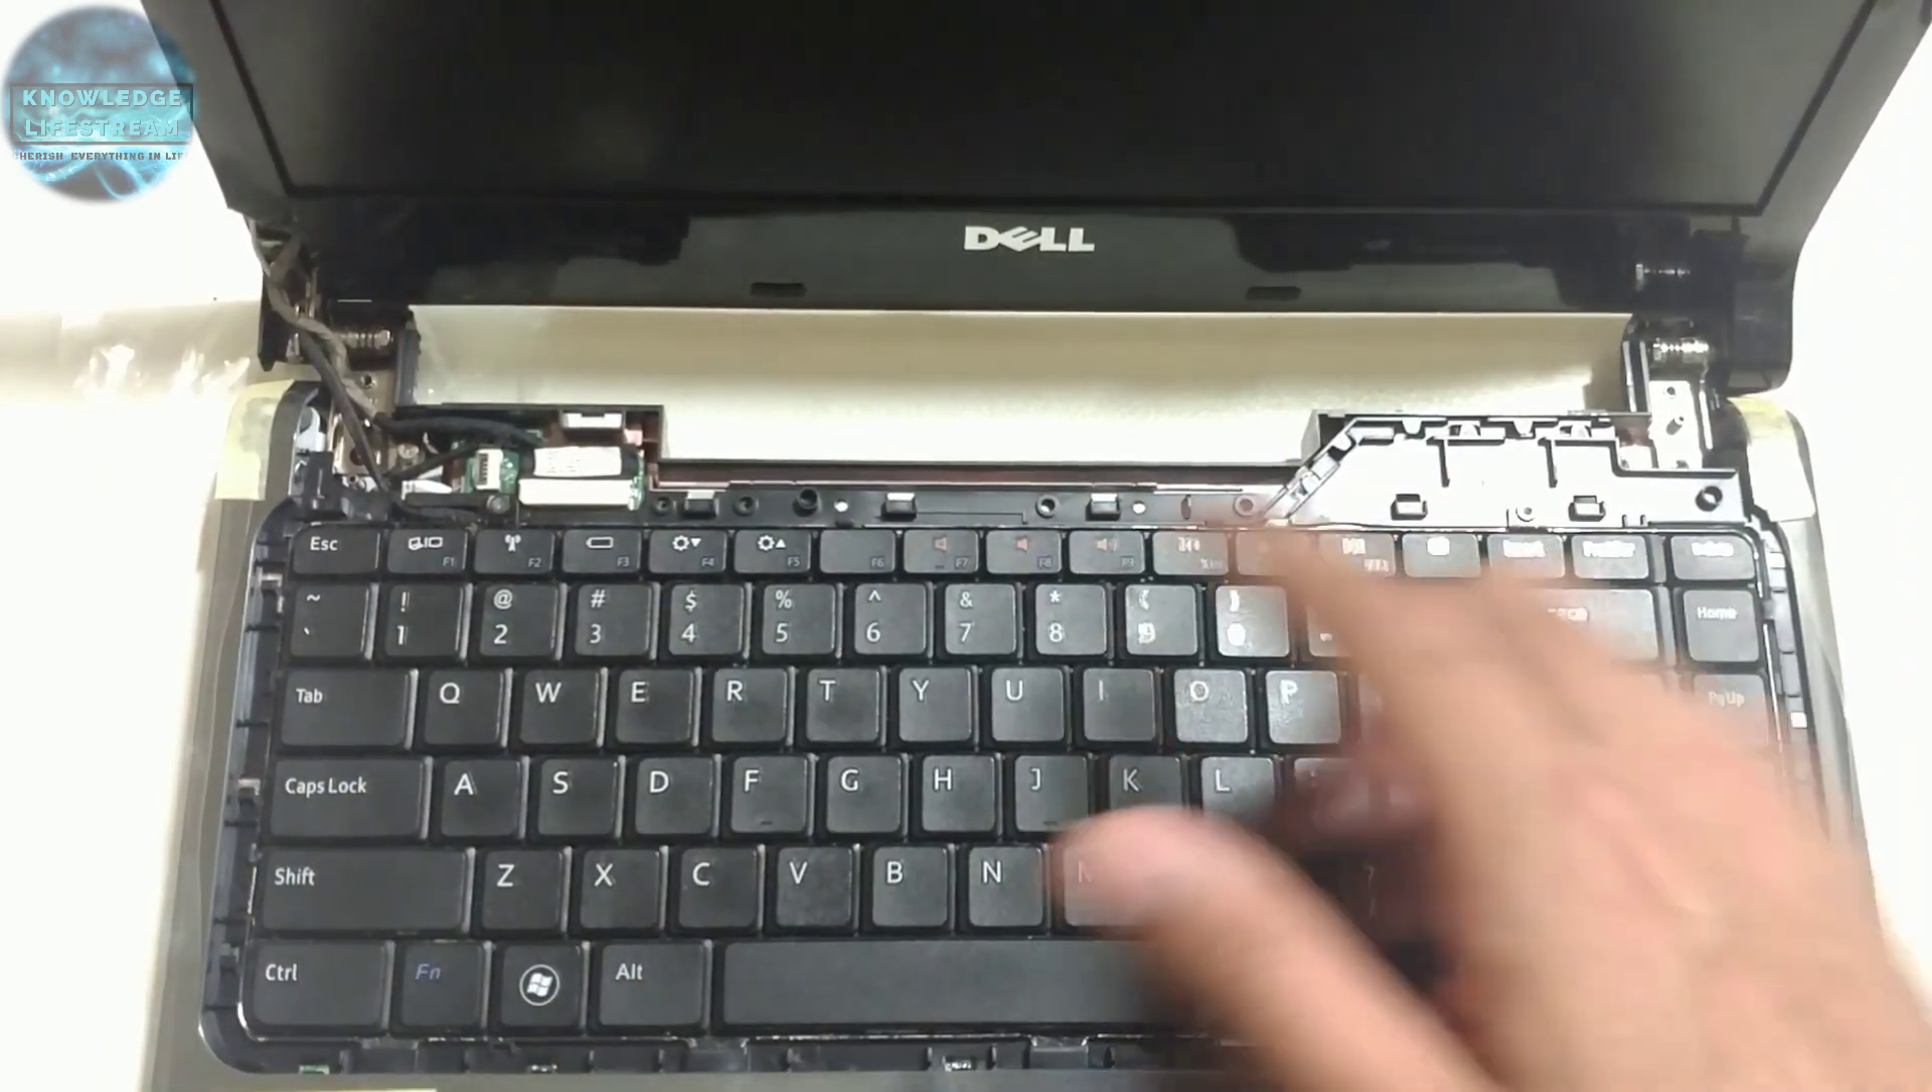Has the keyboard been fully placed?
Yes.